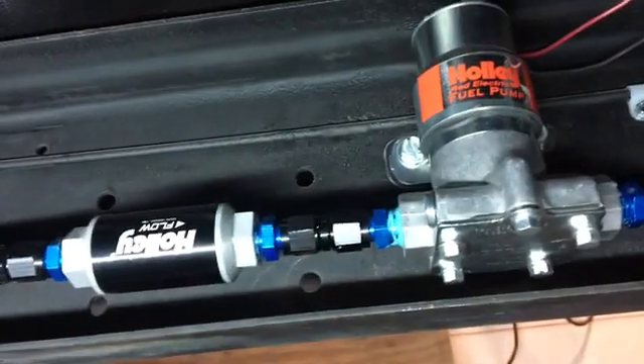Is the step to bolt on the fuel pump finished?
Yes.